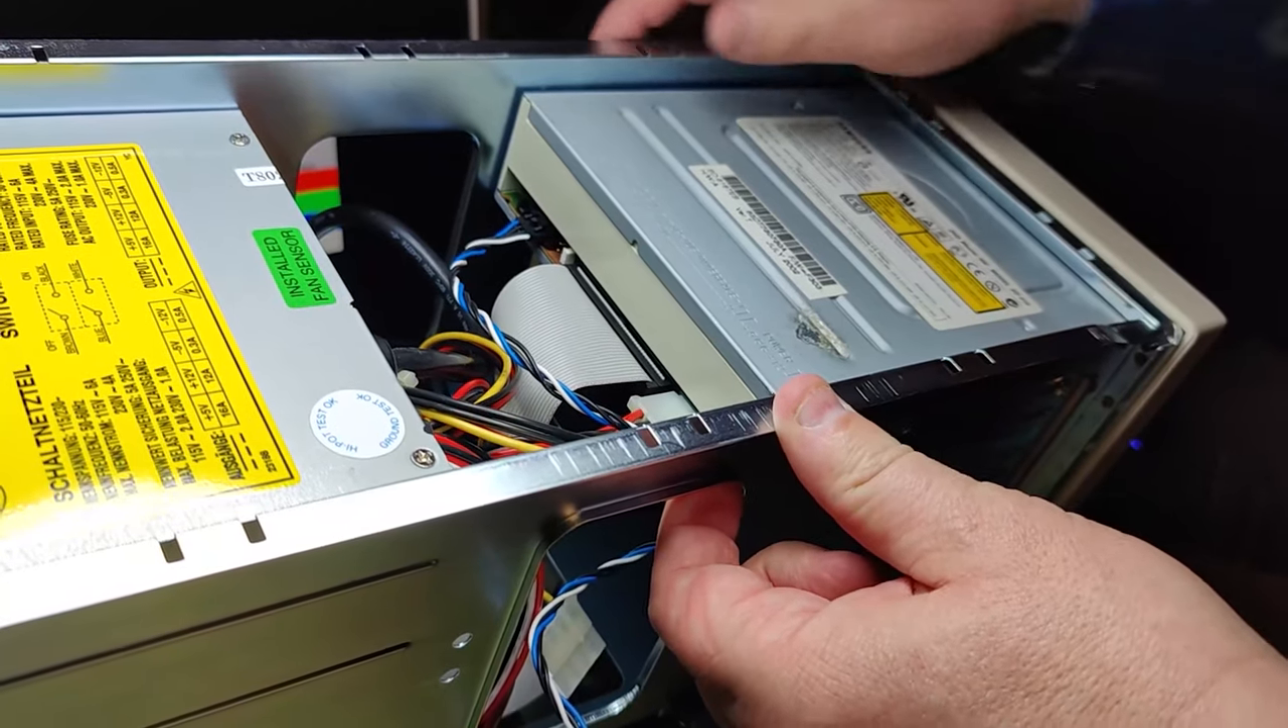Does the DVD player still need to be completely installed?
No.